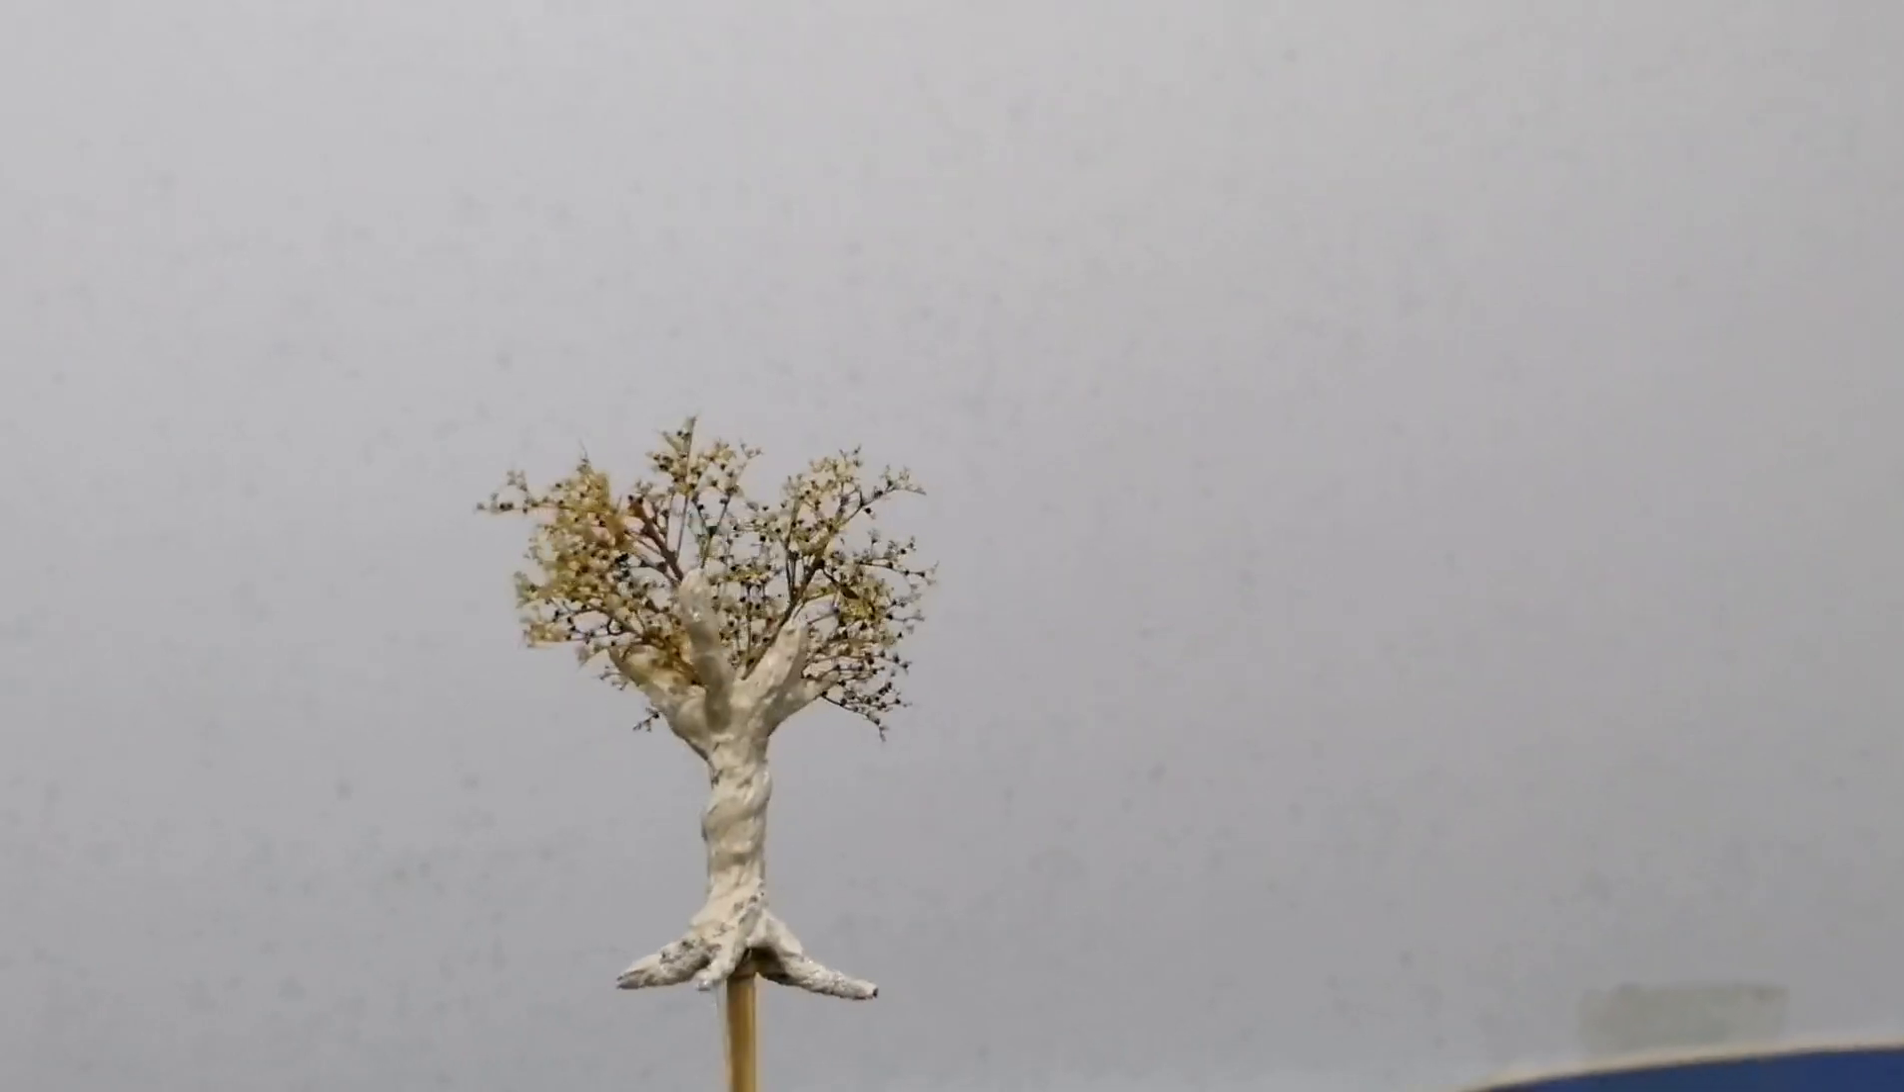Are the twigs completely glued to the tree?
Yes.